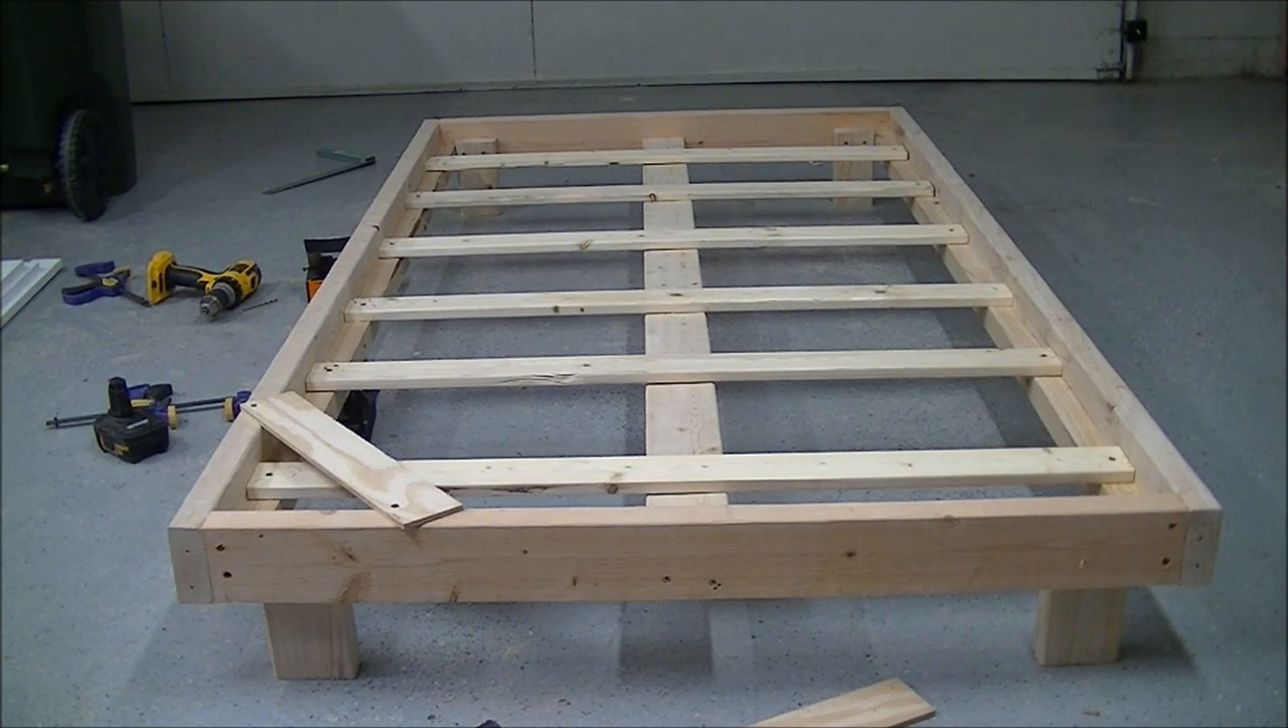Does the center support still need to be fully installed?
No.